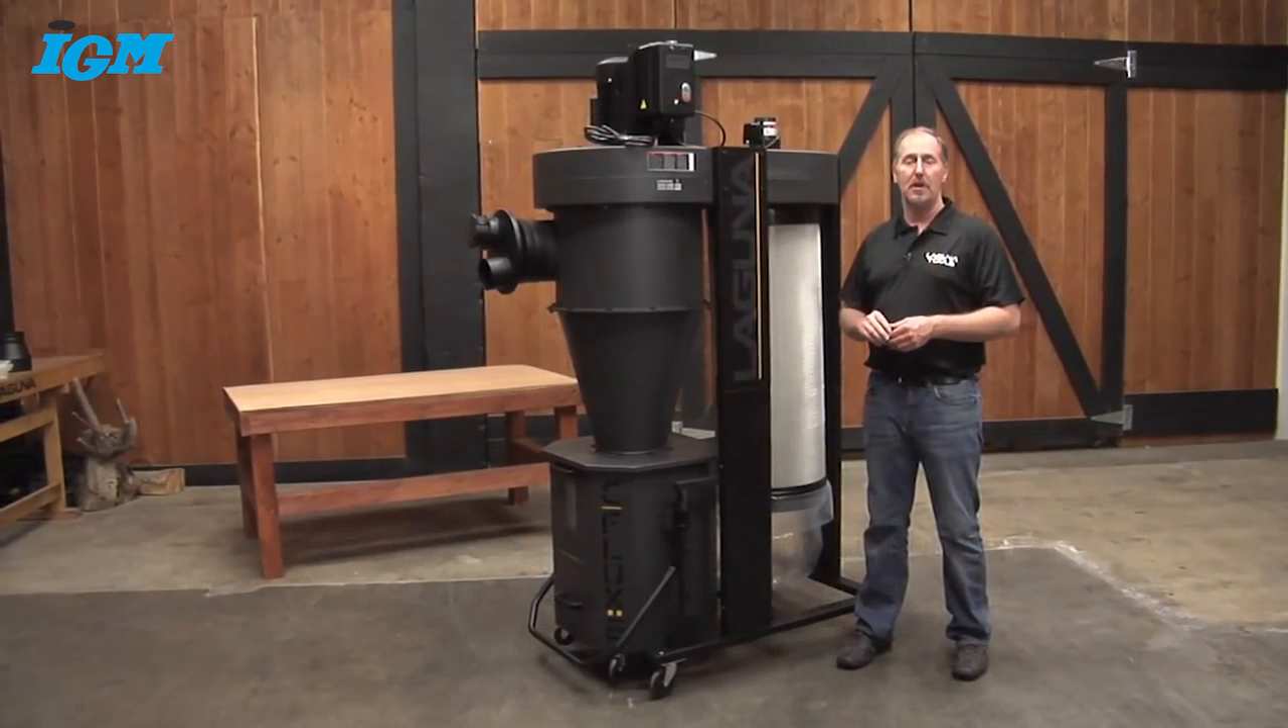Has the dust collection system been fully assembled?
Yes.